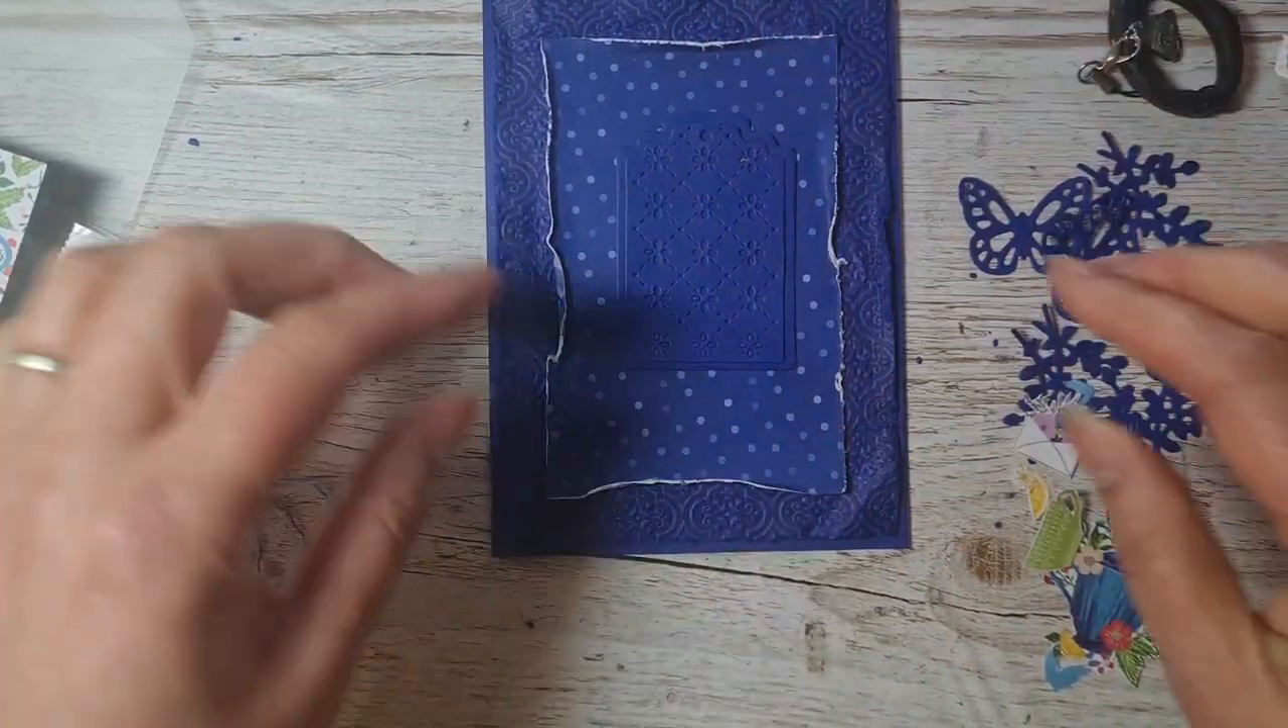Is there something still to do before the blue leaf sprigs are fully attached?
Yes.